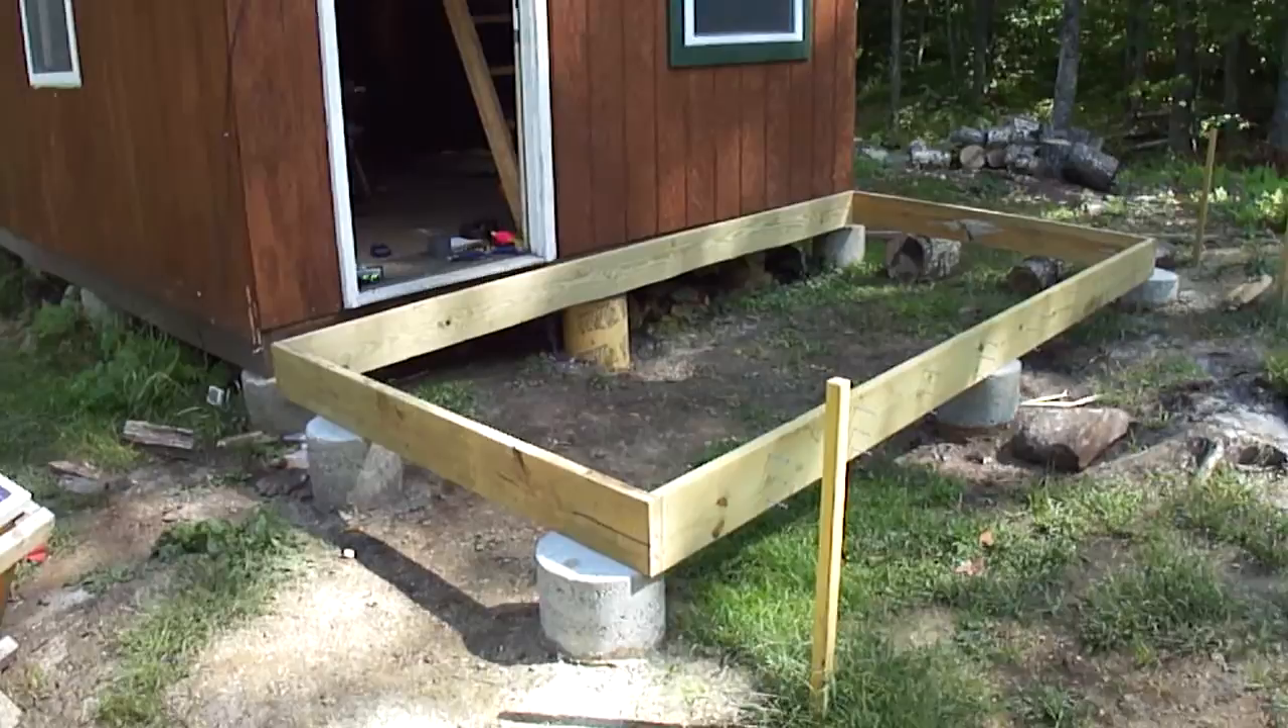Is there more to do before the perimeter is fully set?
No.